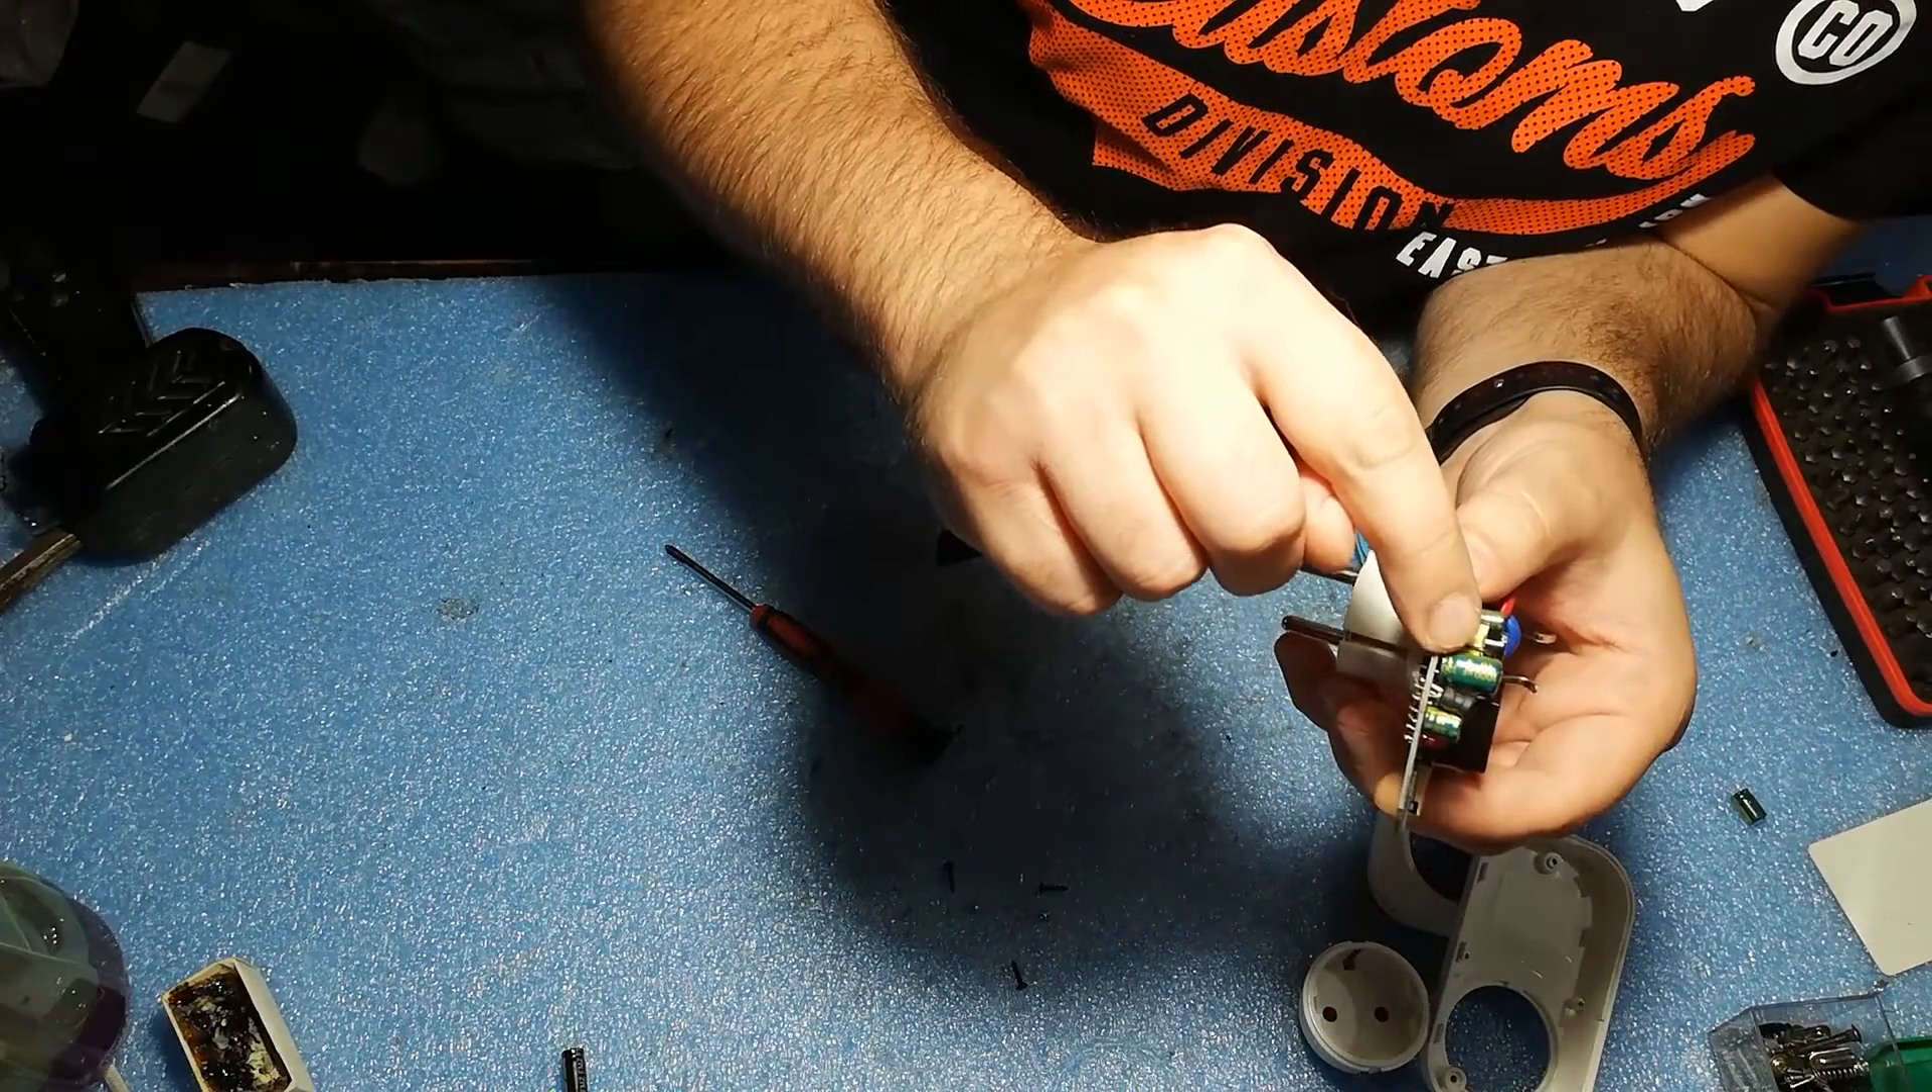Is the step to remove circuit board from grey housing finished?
Yes.